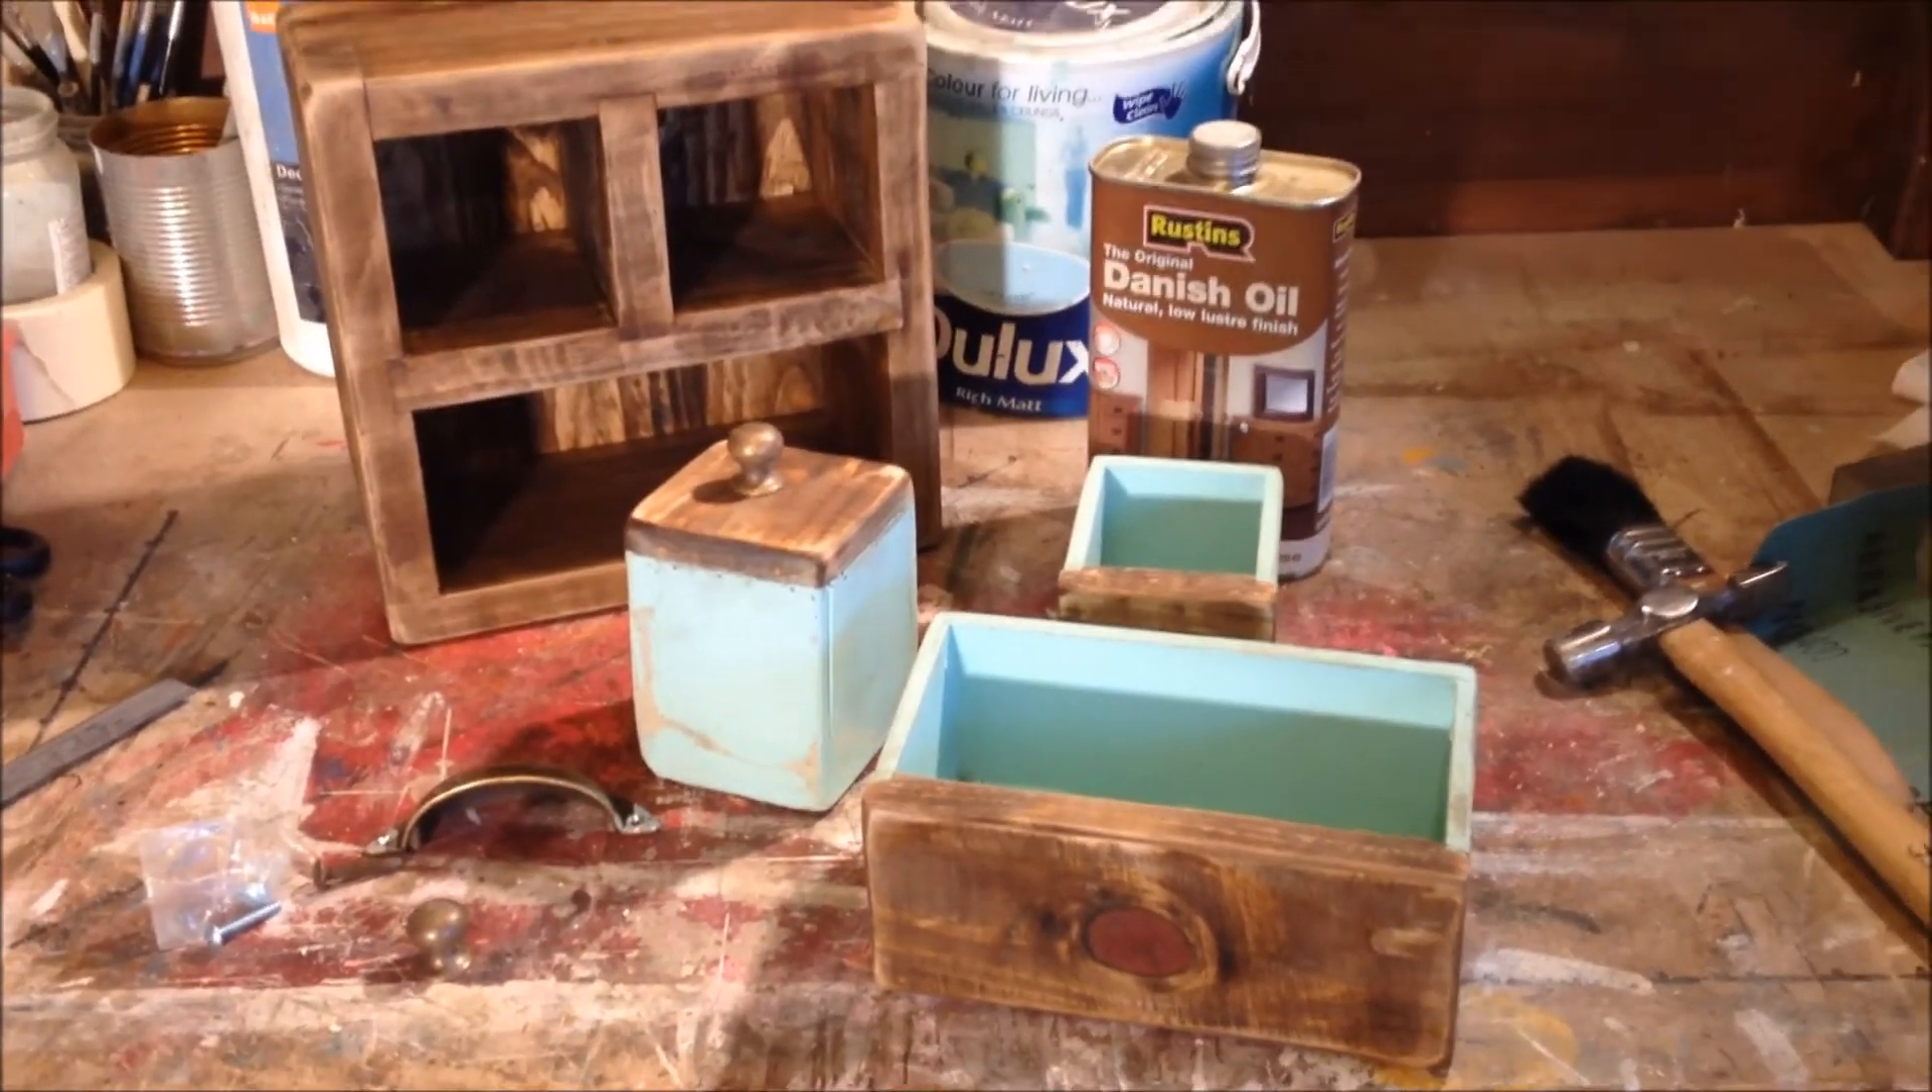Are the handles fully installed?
No.